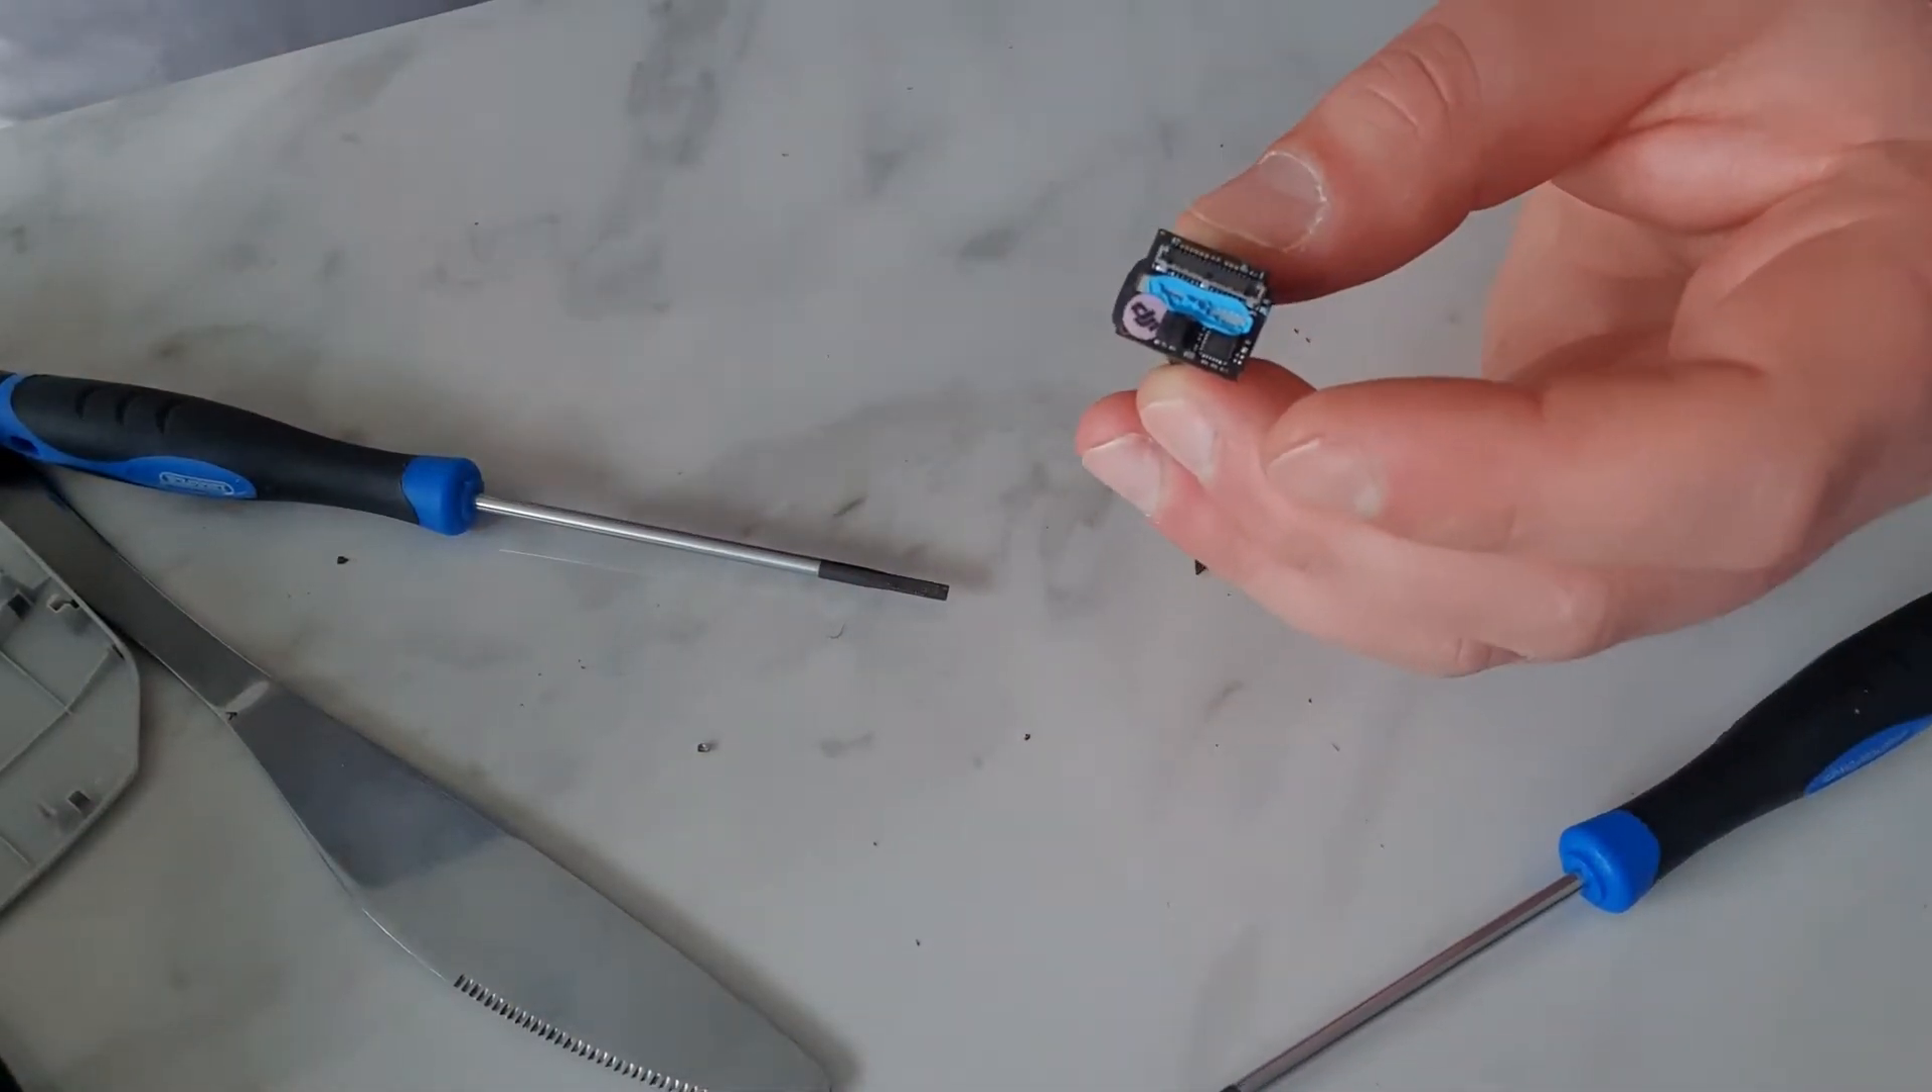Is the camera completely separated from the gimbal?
Yes.